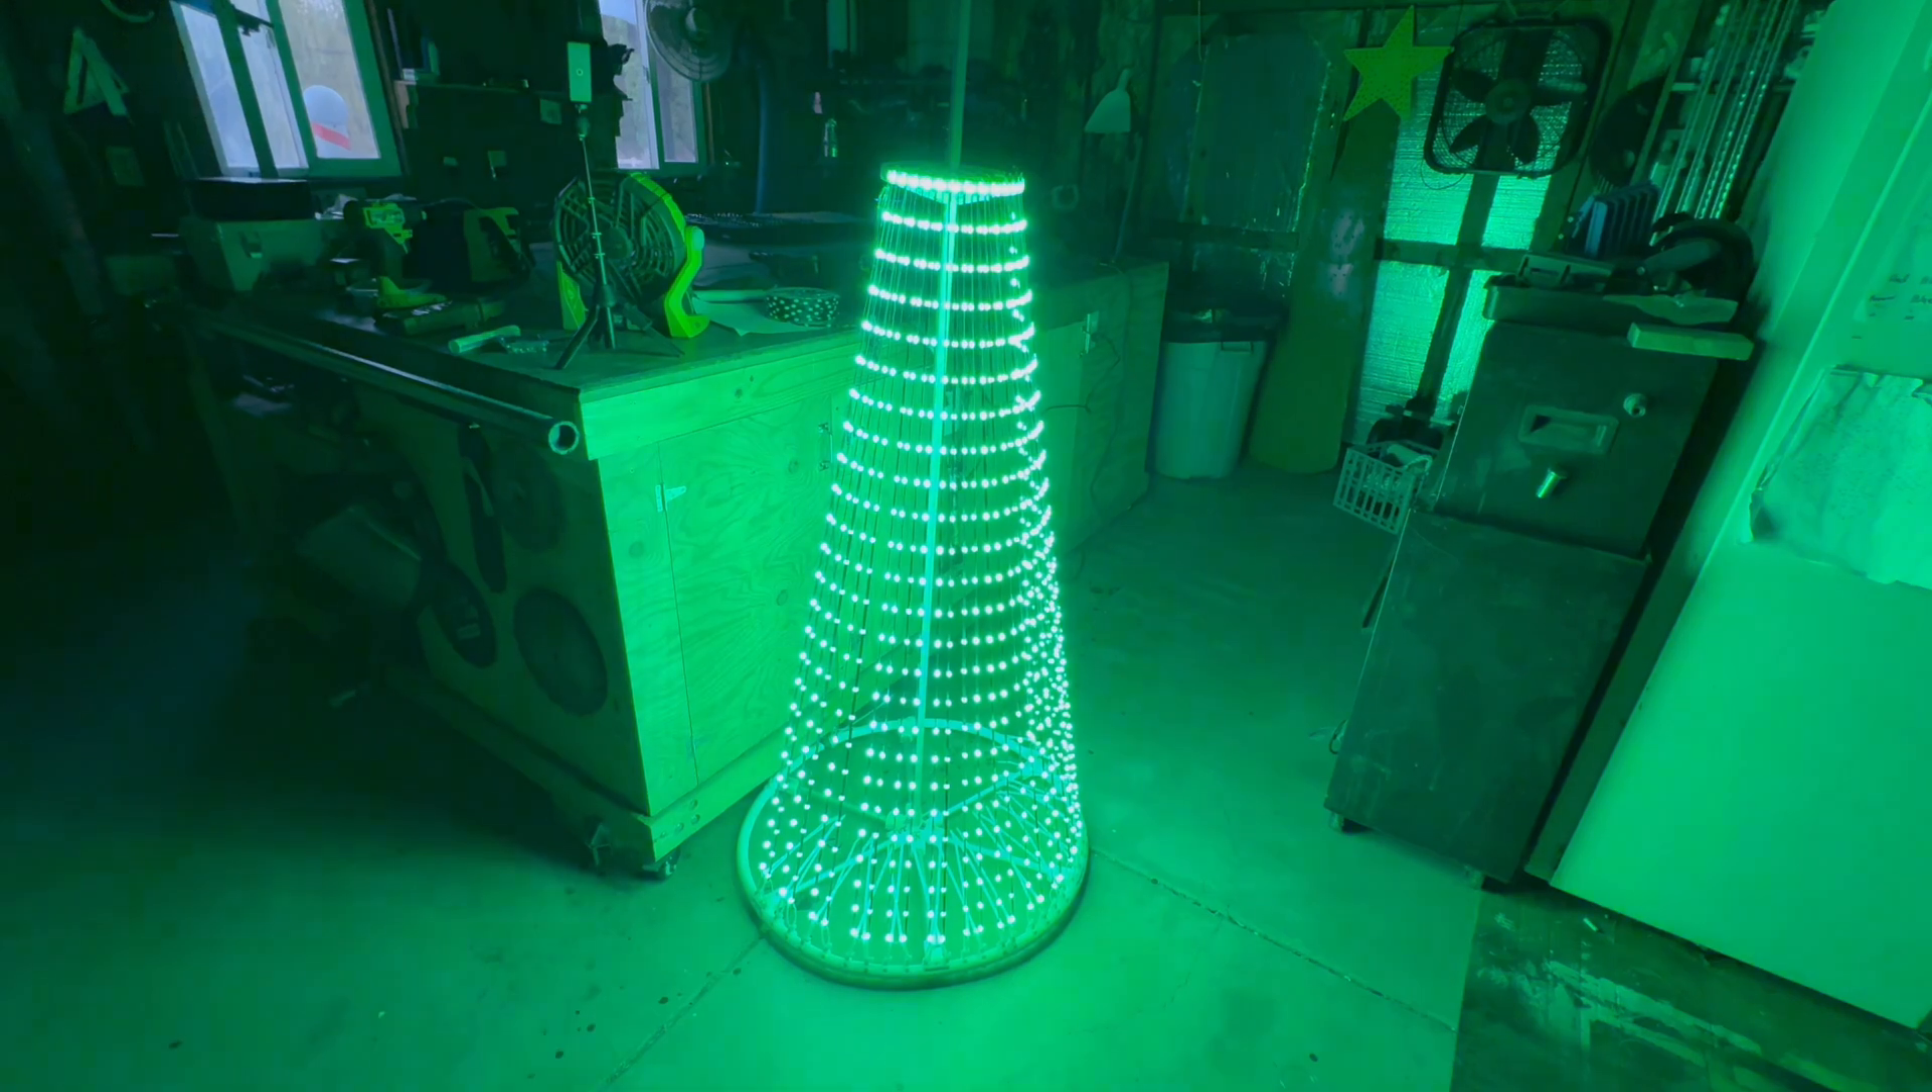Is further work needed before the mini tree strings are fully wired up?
No.